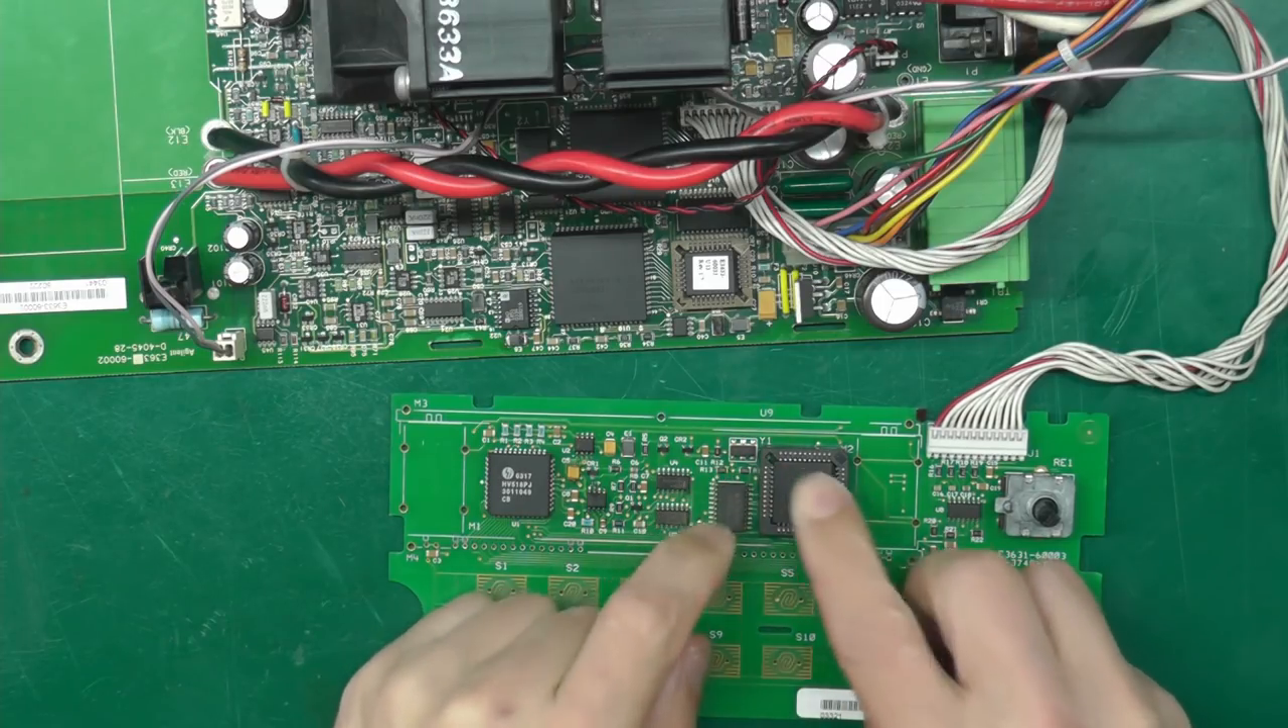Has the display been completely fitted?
No.